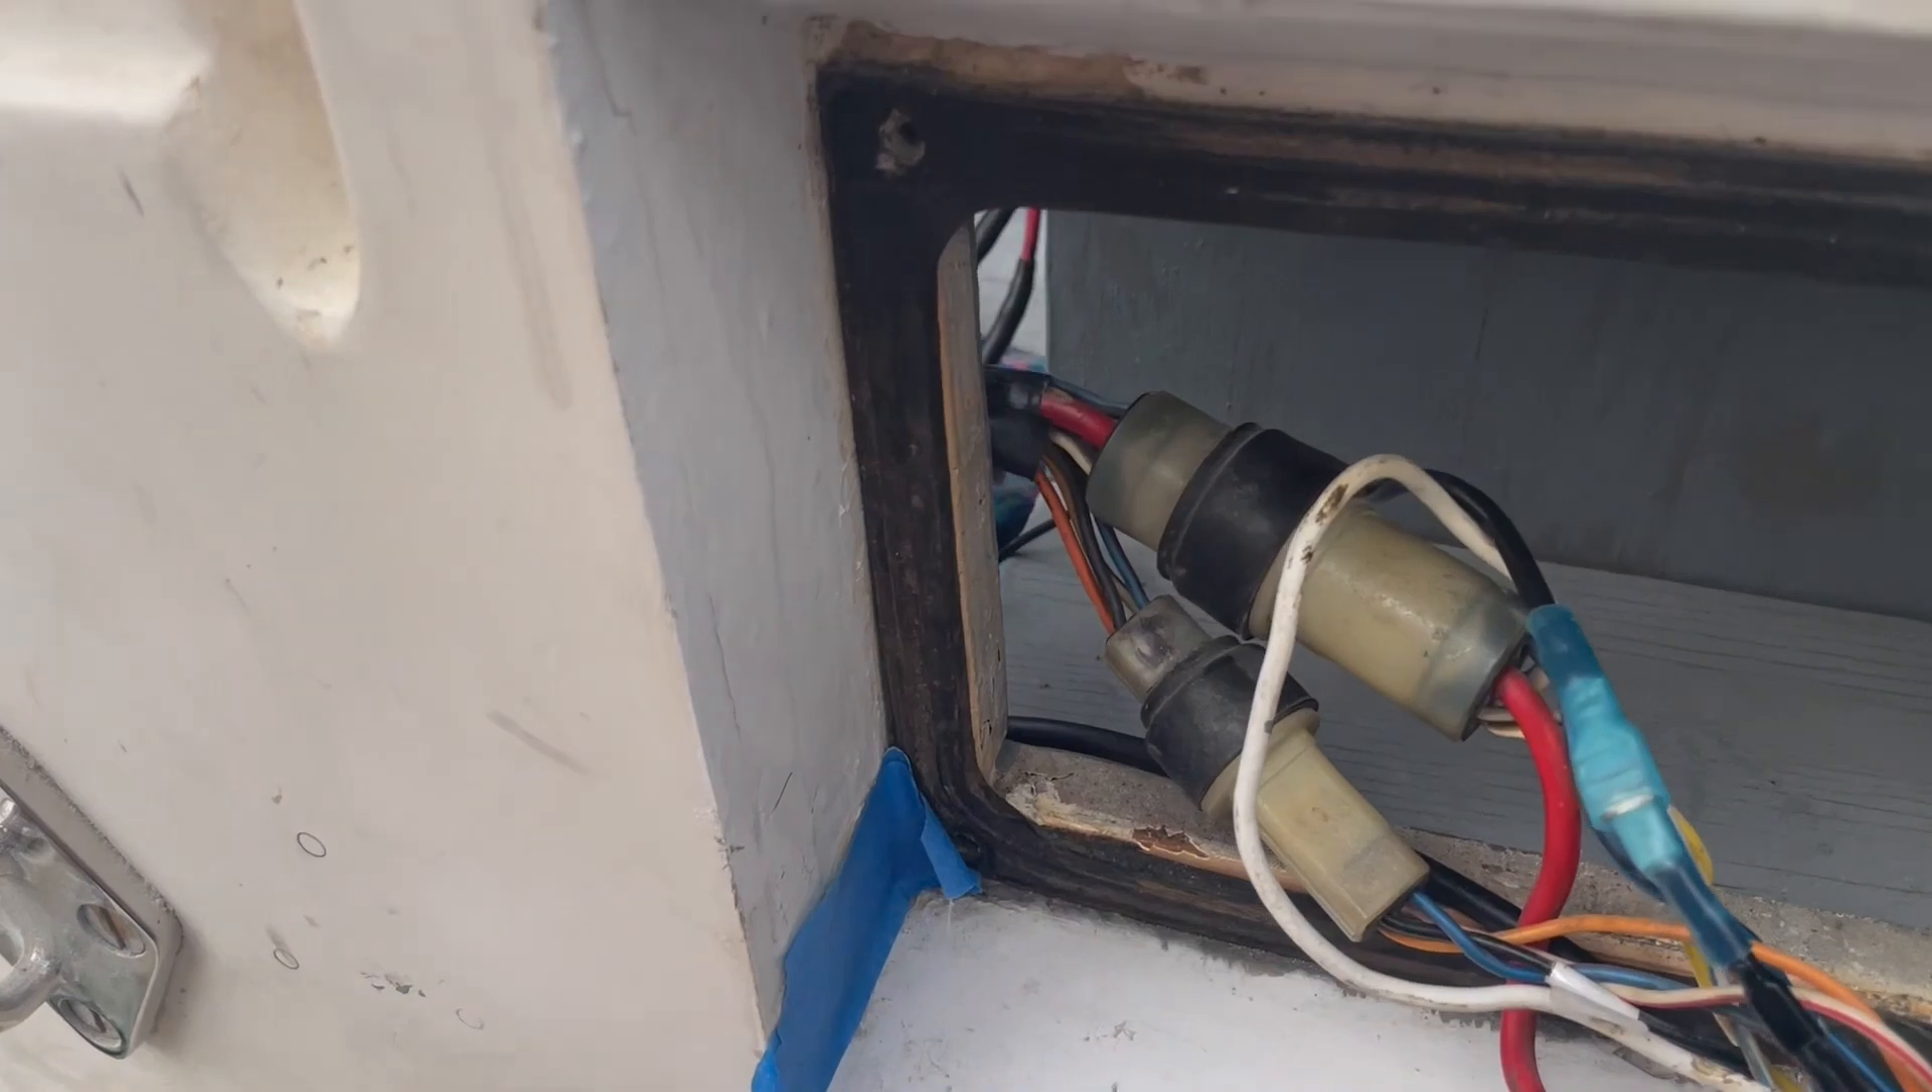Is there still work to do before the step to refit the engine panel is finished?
Yes.